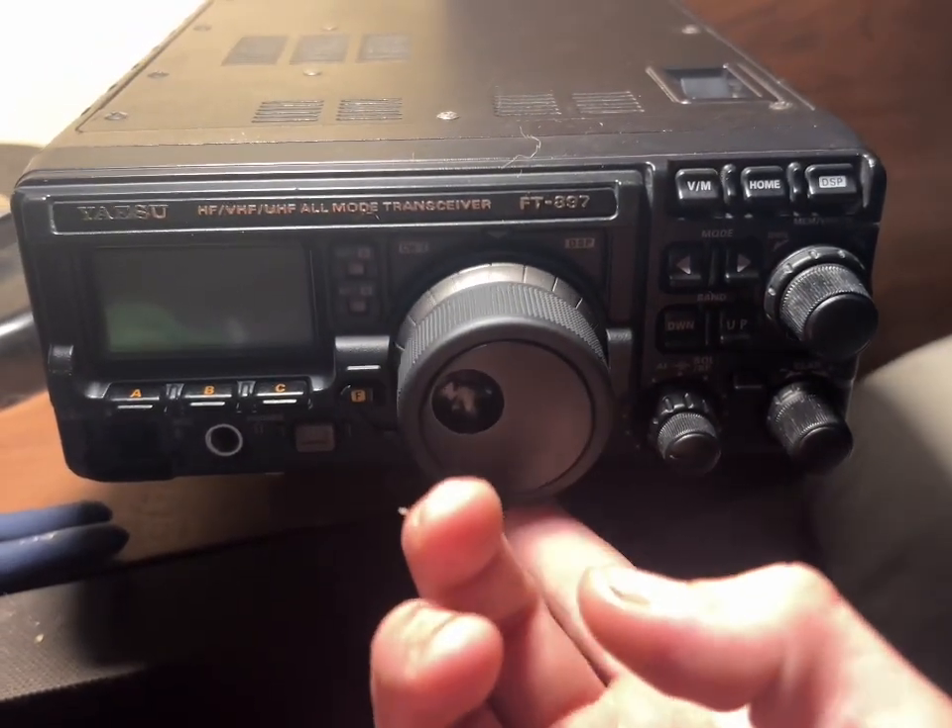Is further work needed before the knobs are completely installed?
No.